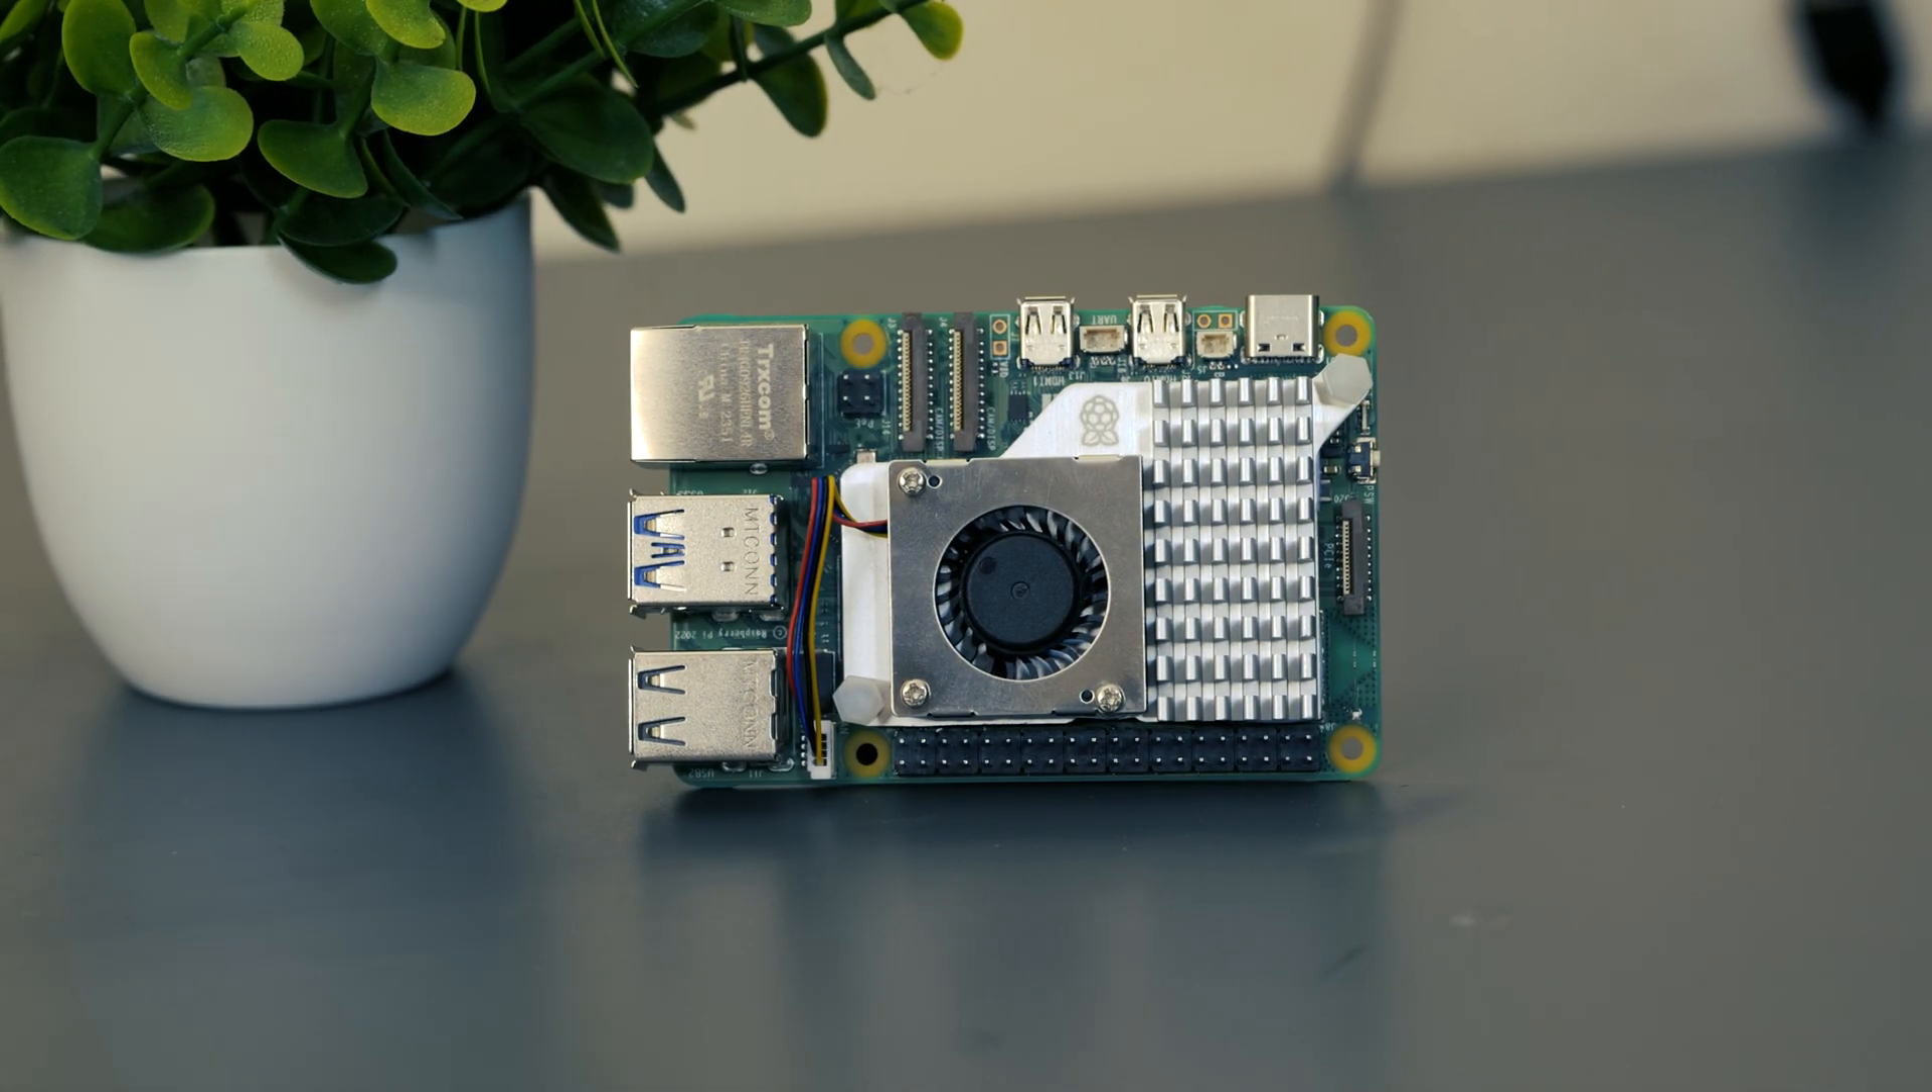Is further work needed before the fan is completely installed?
No.